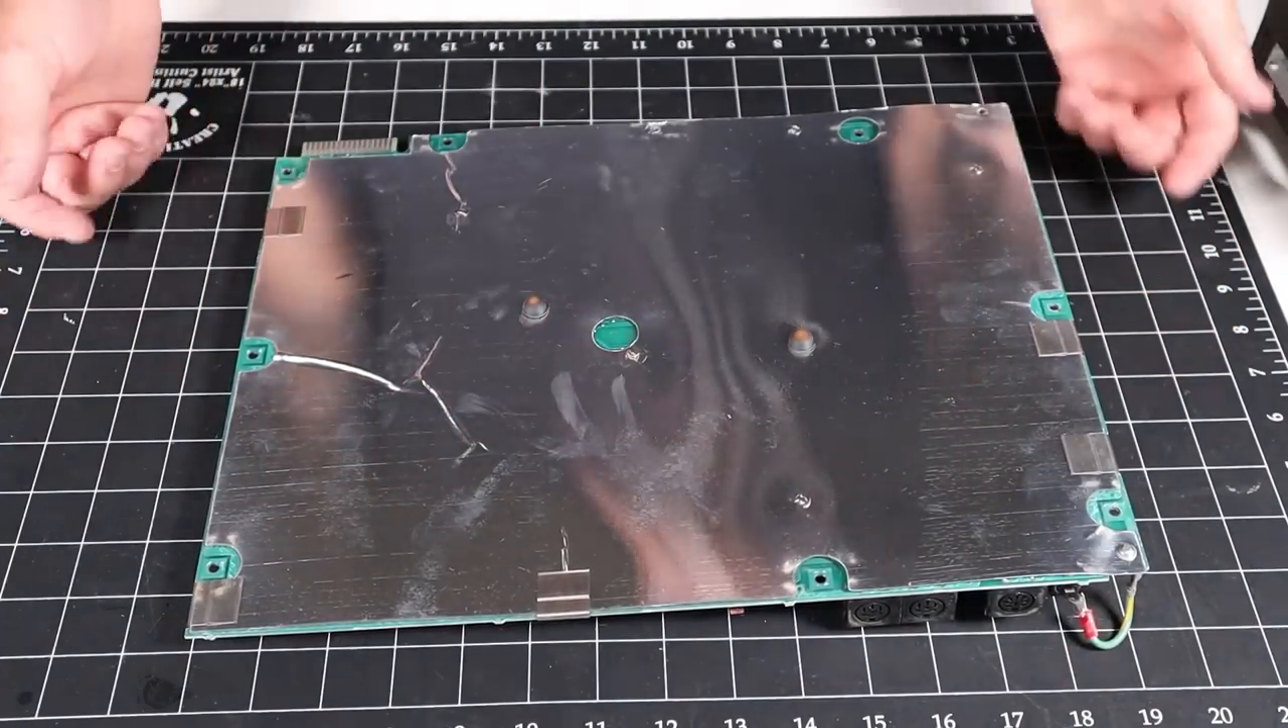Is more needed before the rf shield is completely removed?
Yes.